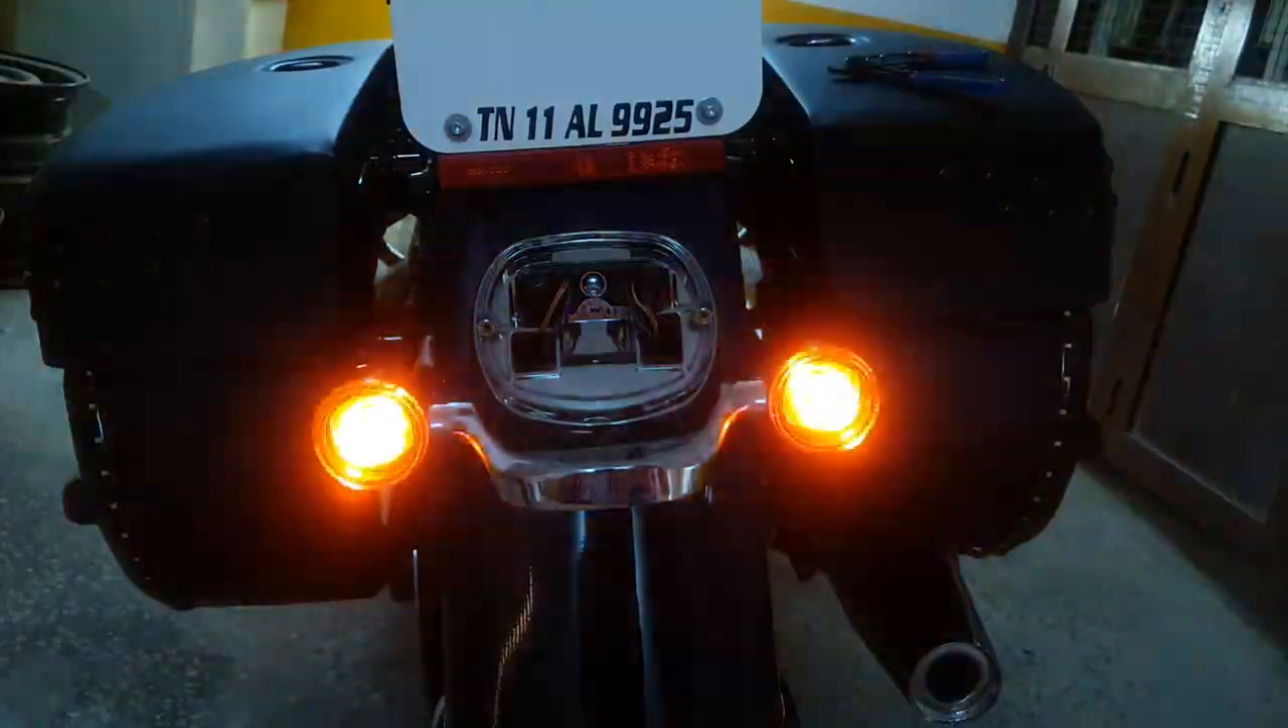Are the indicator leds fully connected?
Yes.